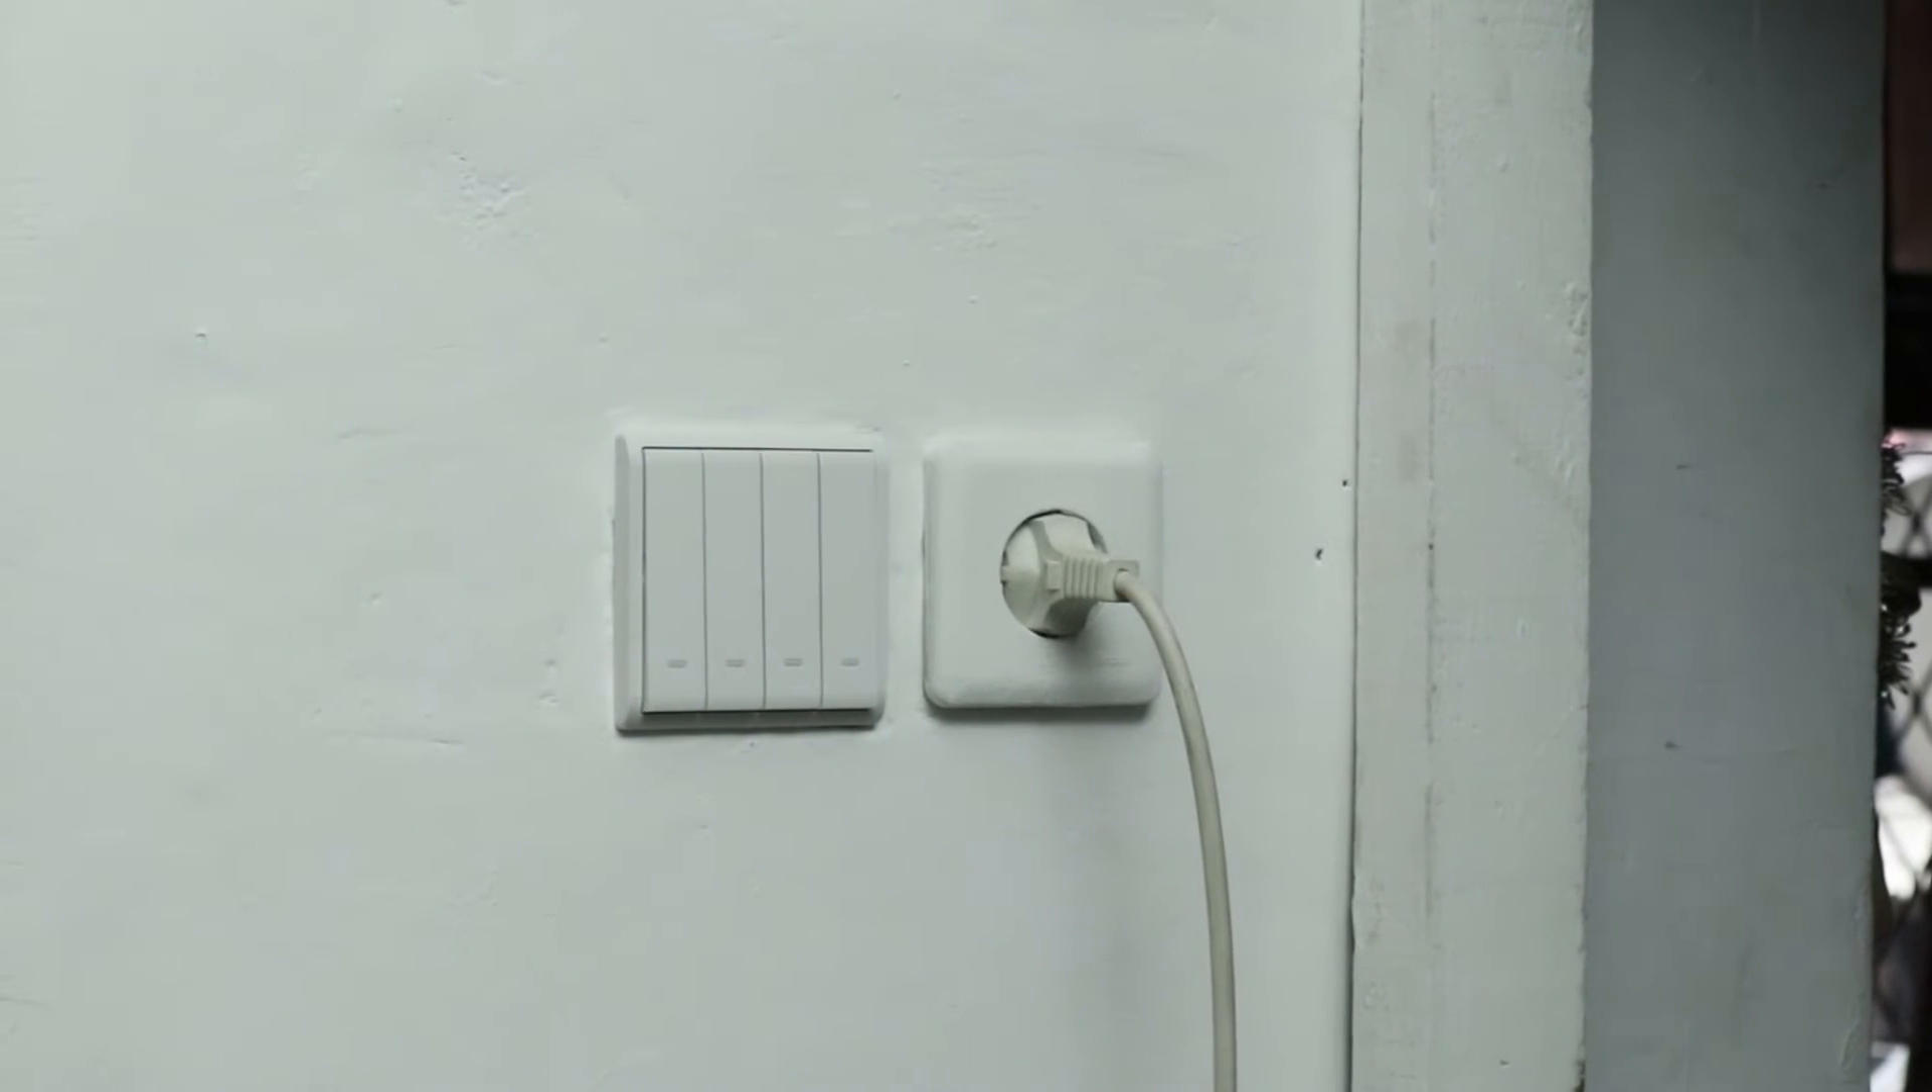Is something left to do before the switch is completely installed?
No.